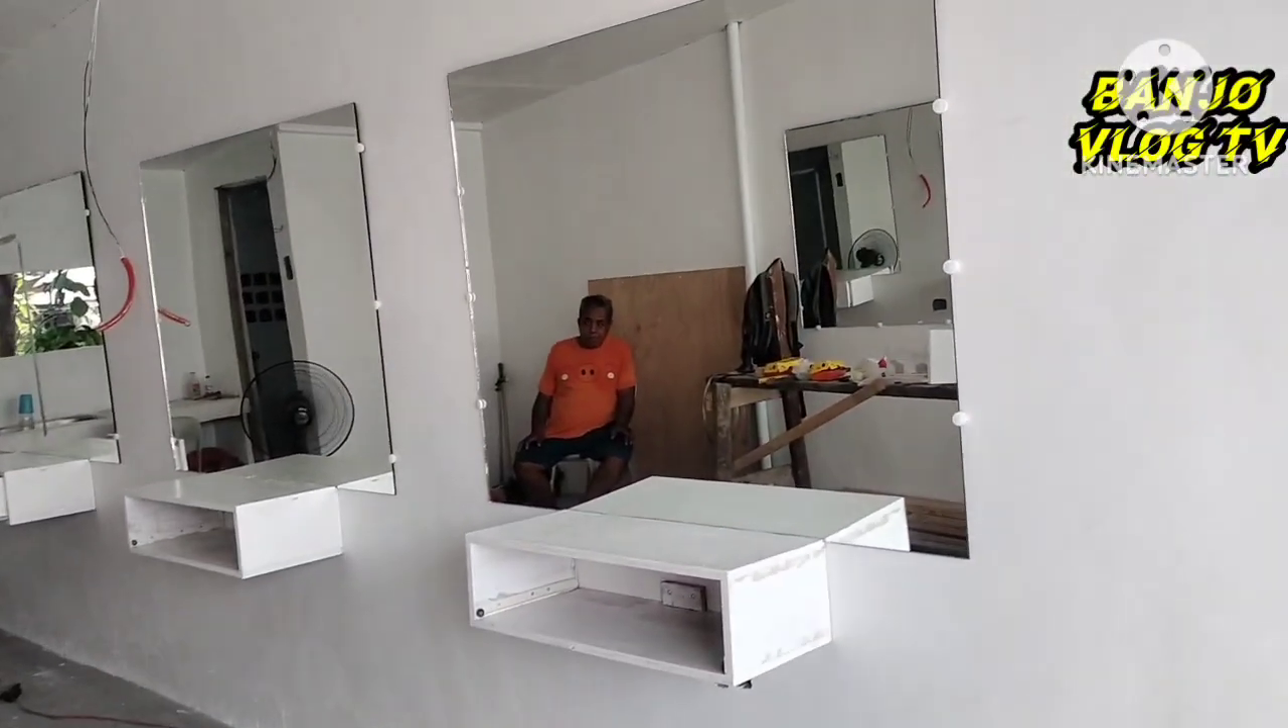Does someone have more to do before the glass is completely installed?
No.